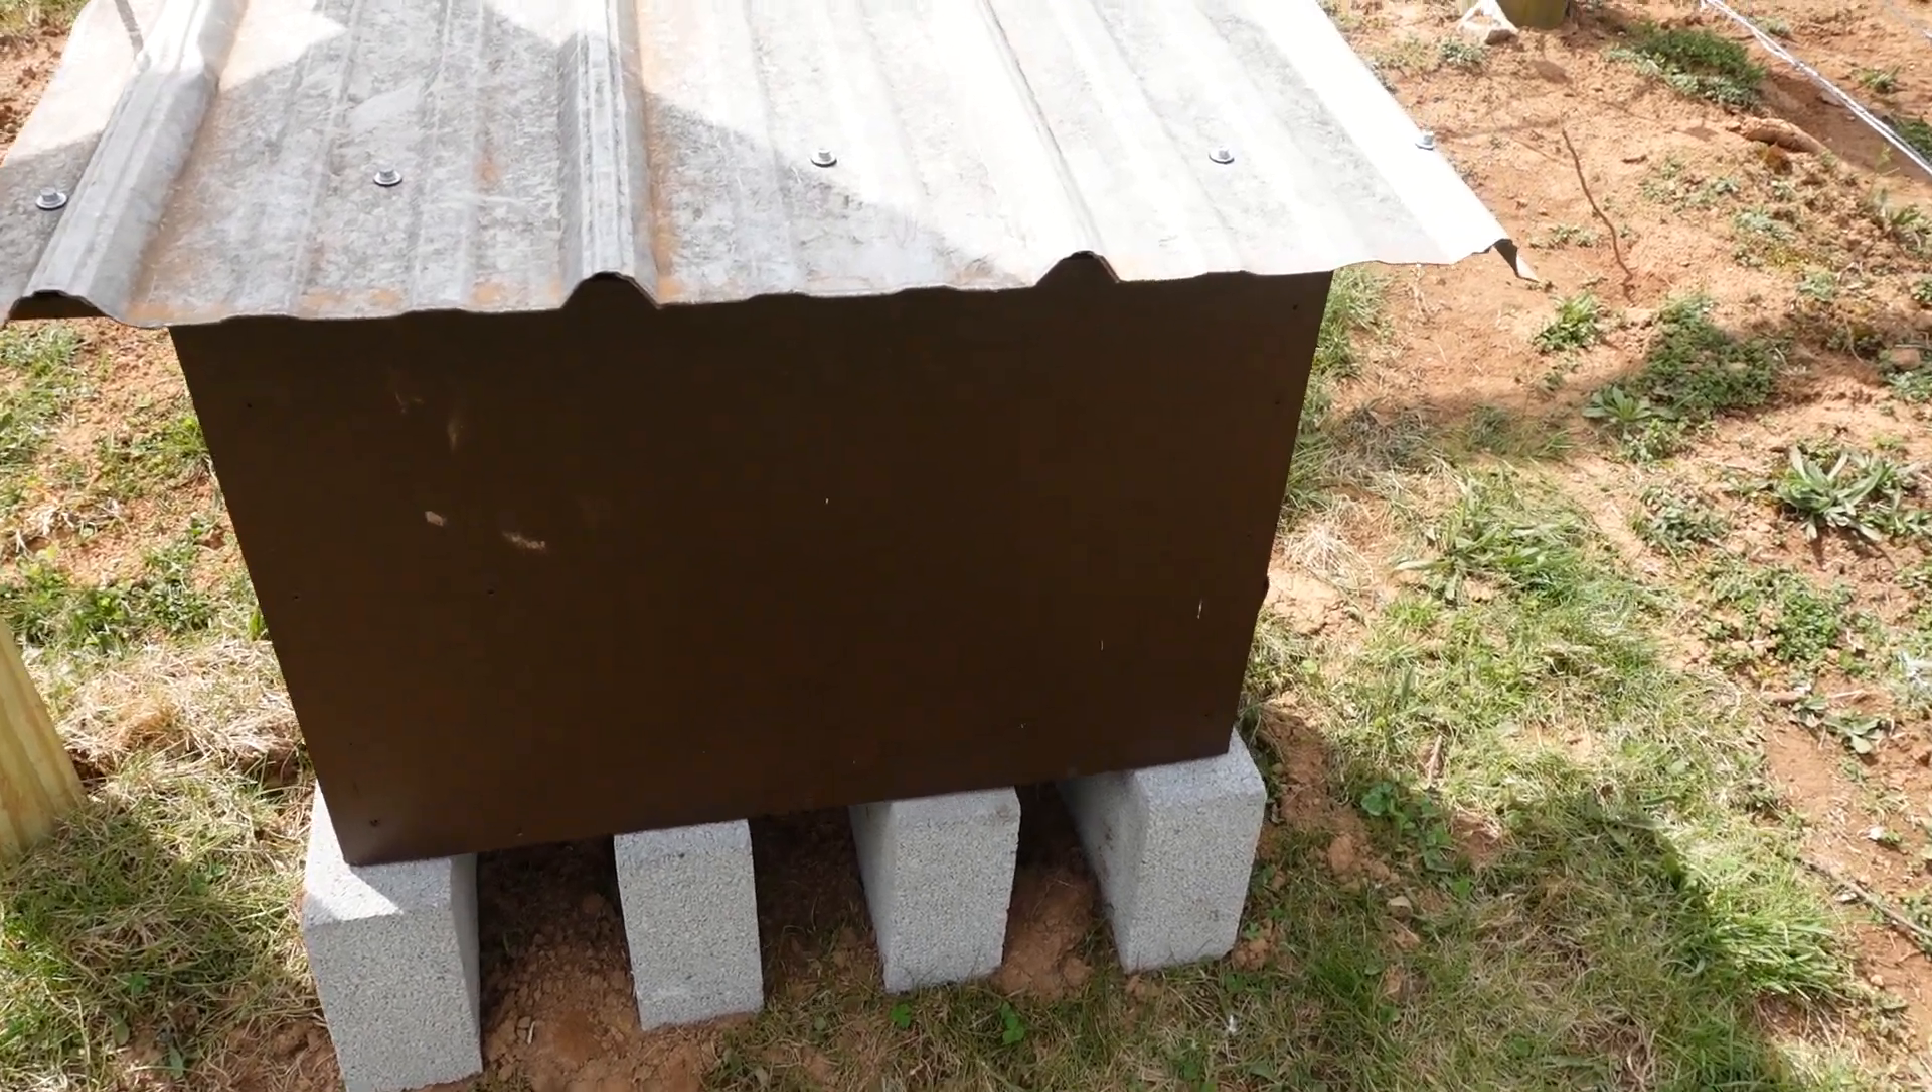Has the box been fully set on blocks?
Yes.